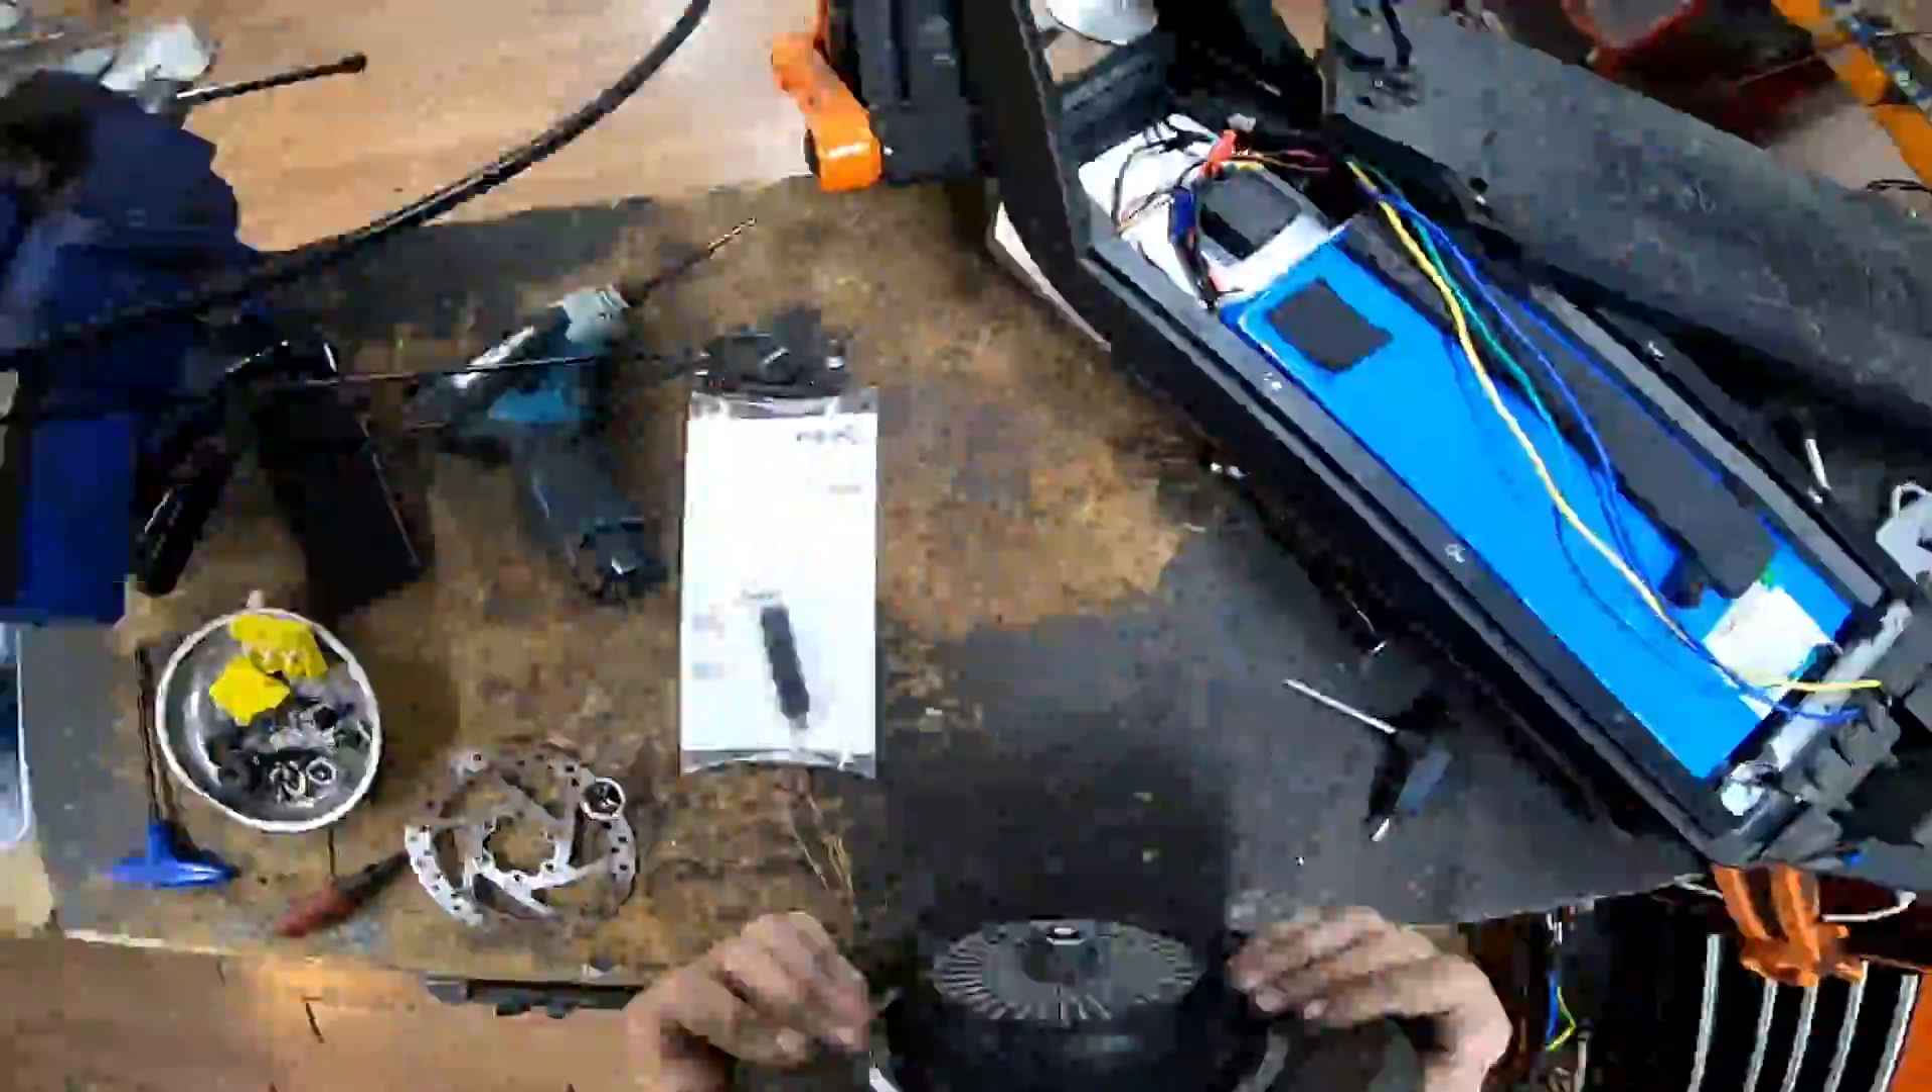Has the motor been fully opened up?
No.